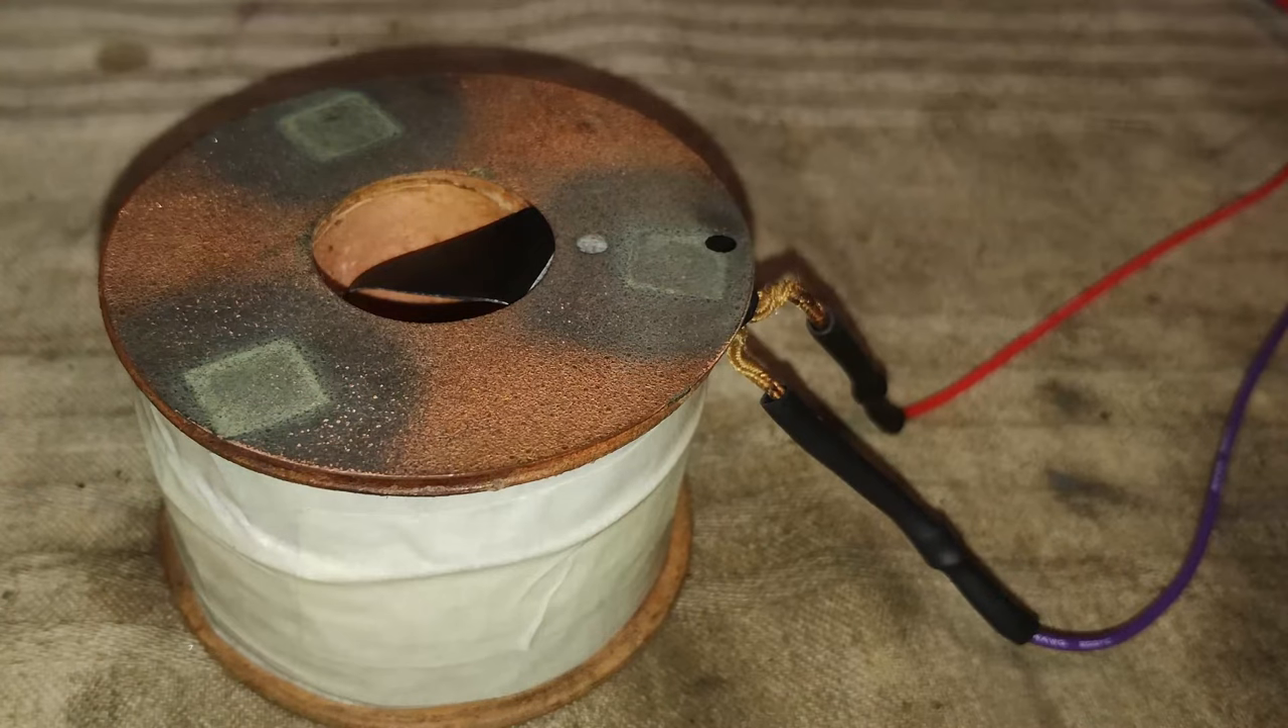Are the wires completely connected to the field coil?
Yes.